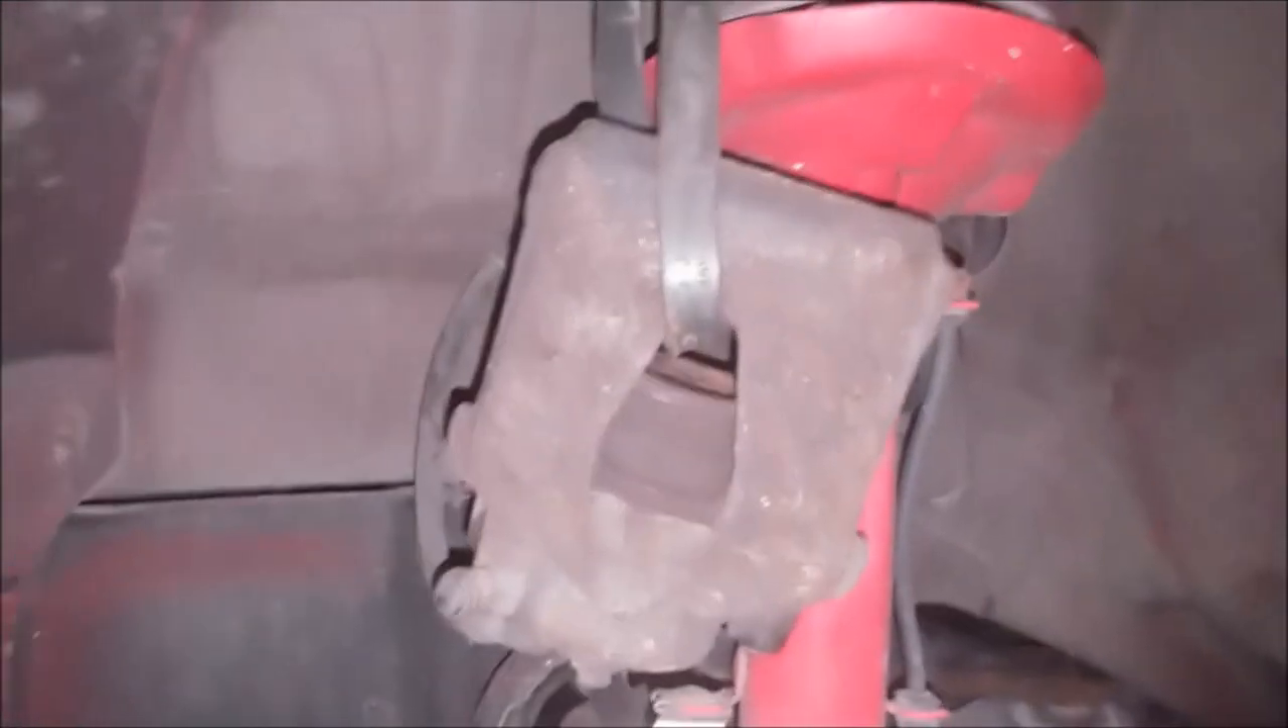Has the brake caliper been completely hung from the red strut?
Yes.